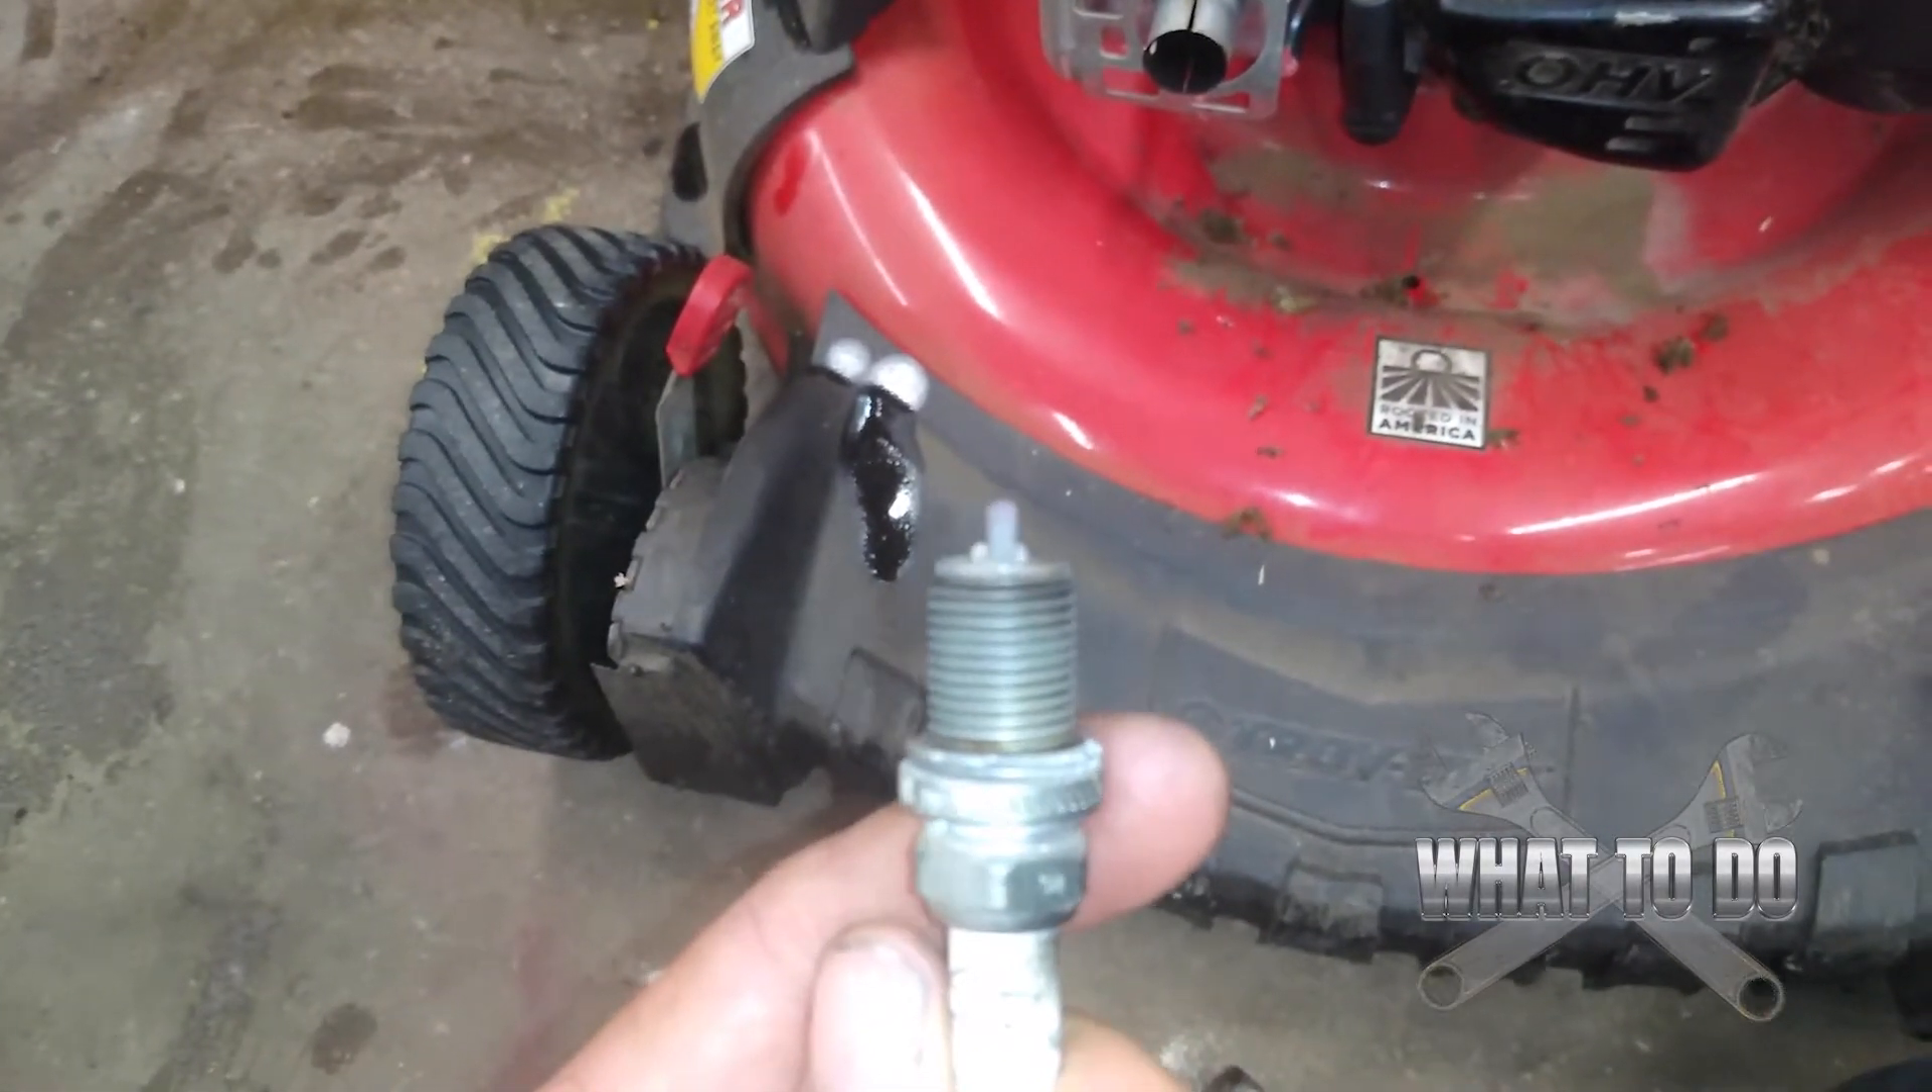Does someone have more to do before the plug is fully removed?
No.